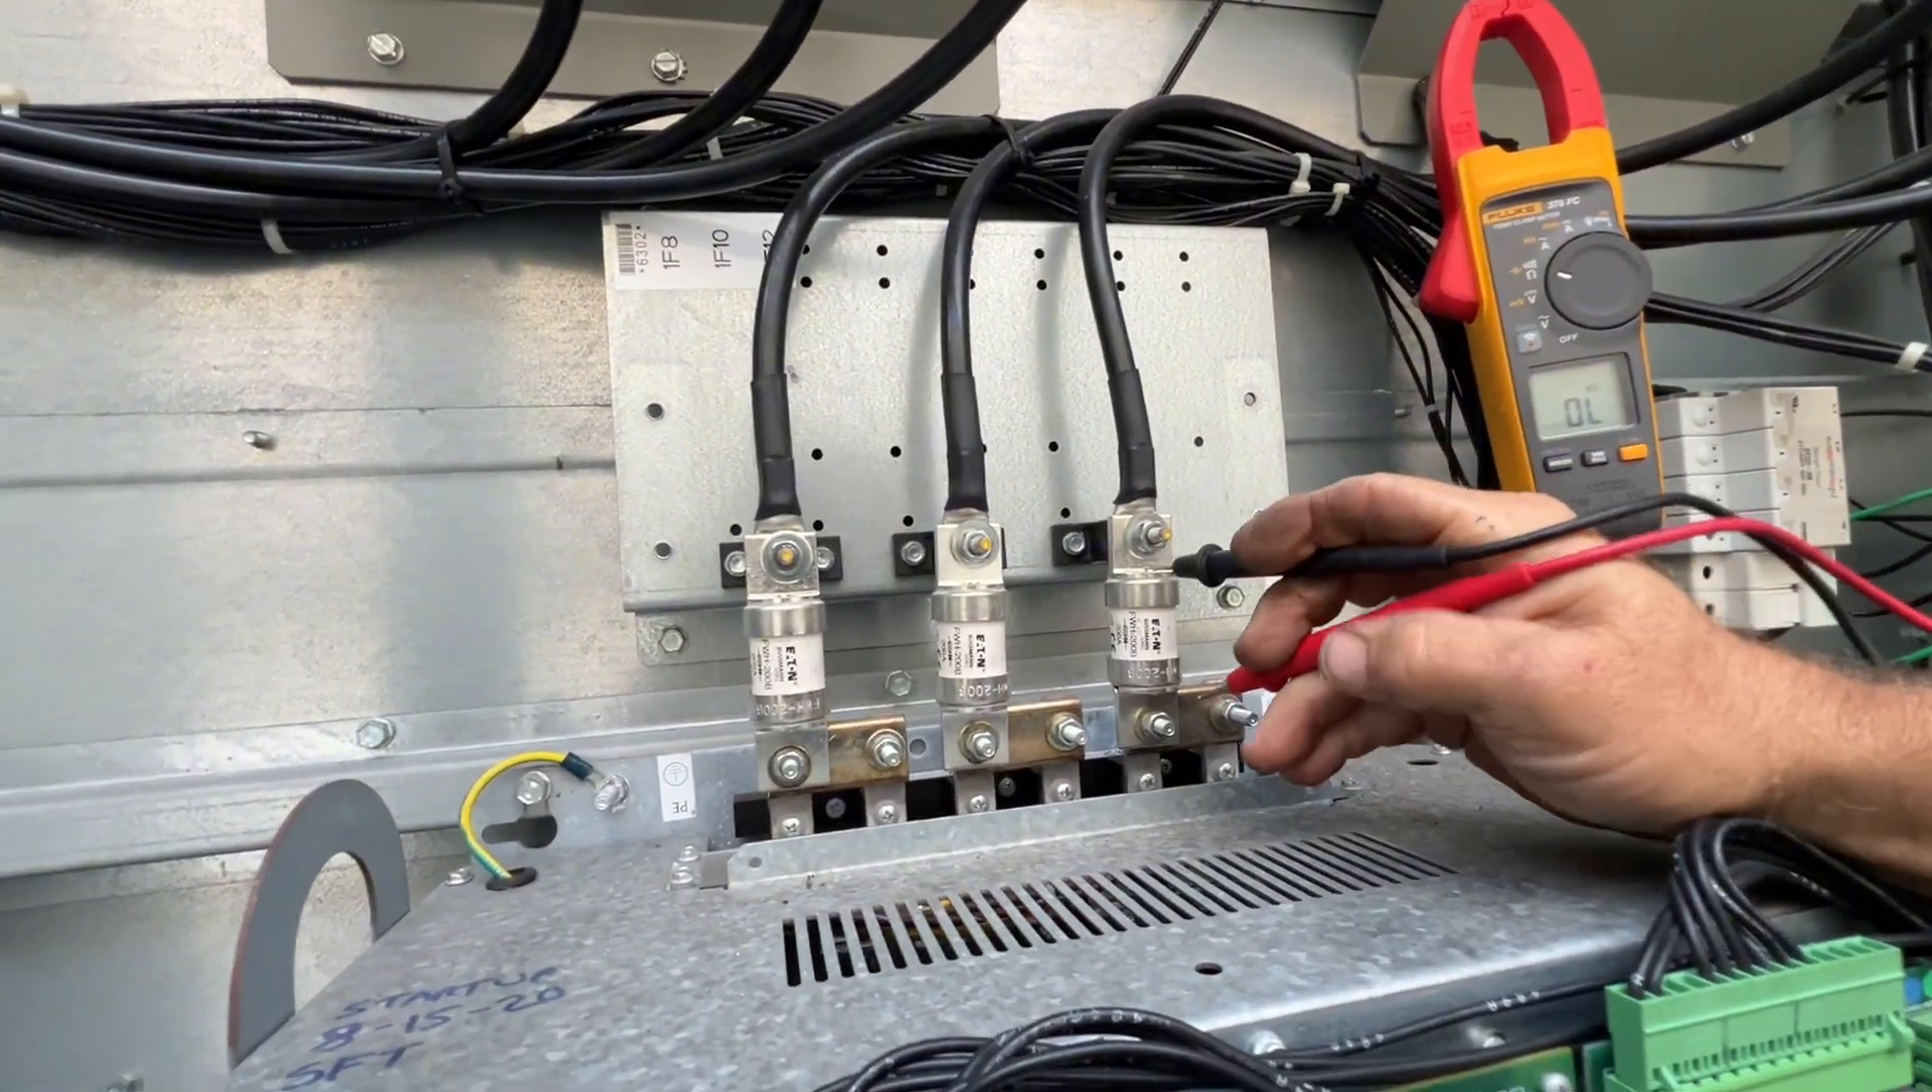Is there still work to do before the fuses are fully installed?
No.